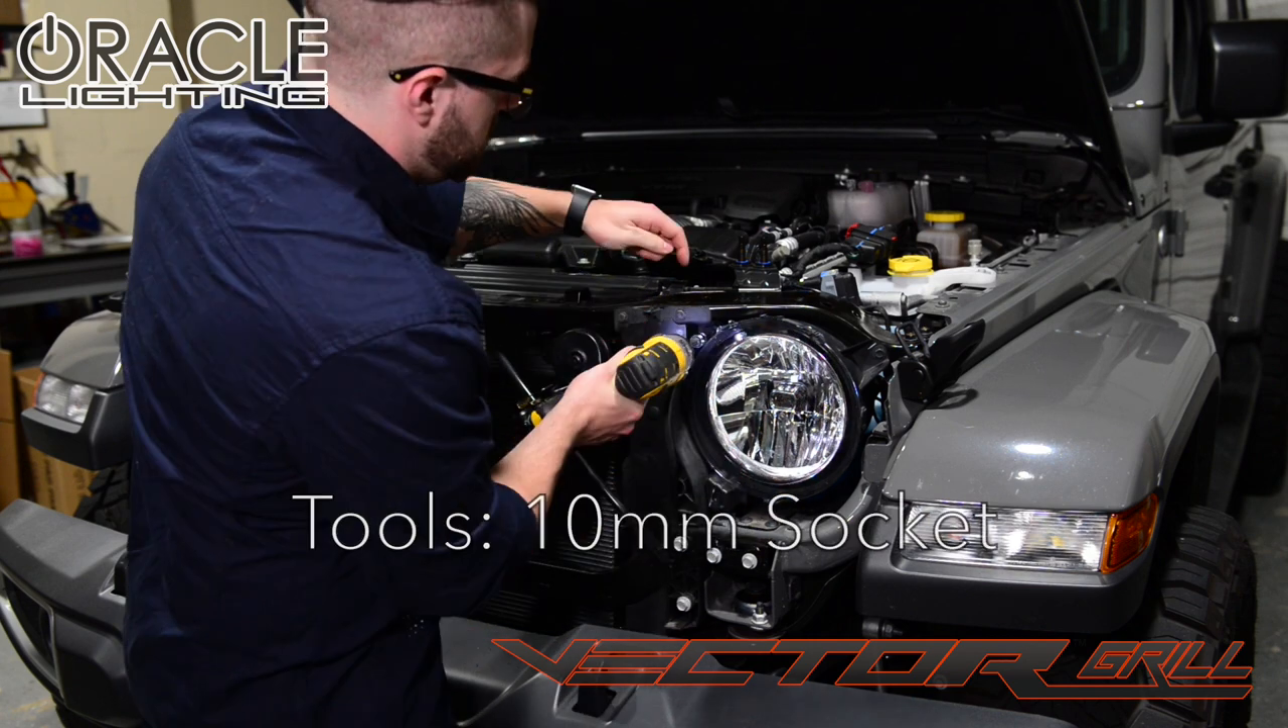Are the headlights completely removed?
No.